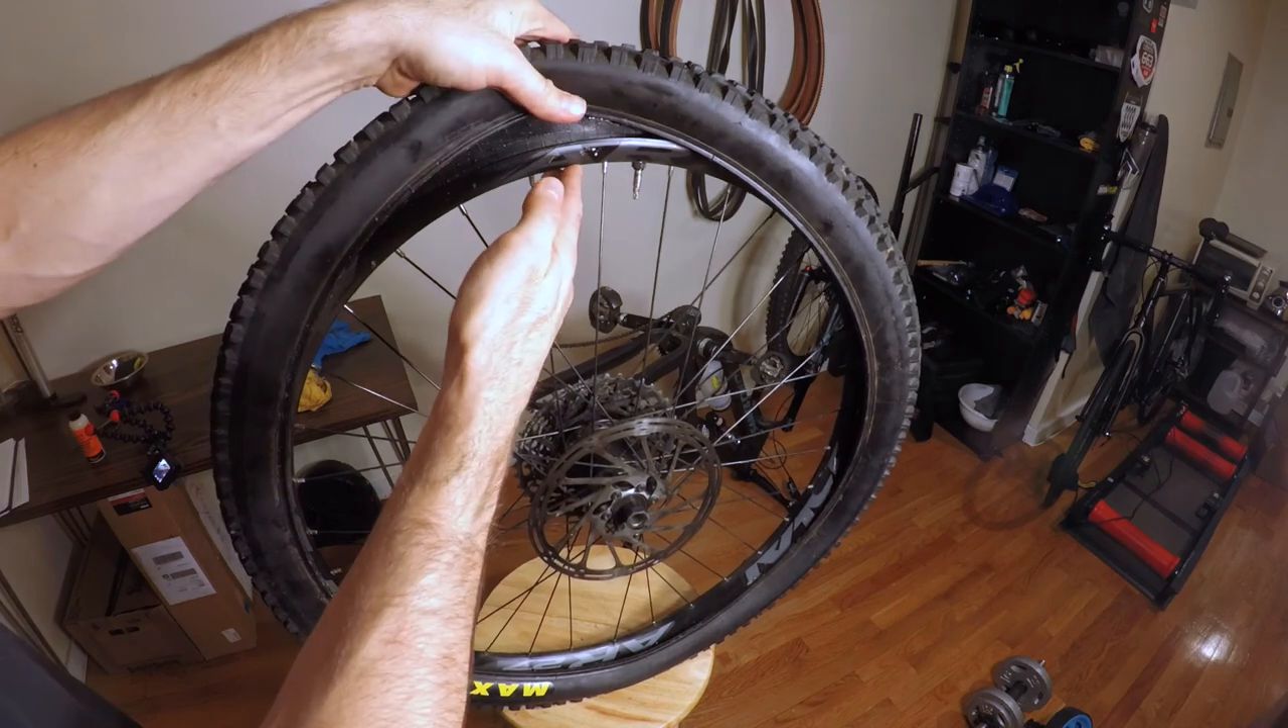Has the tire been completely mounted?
No.